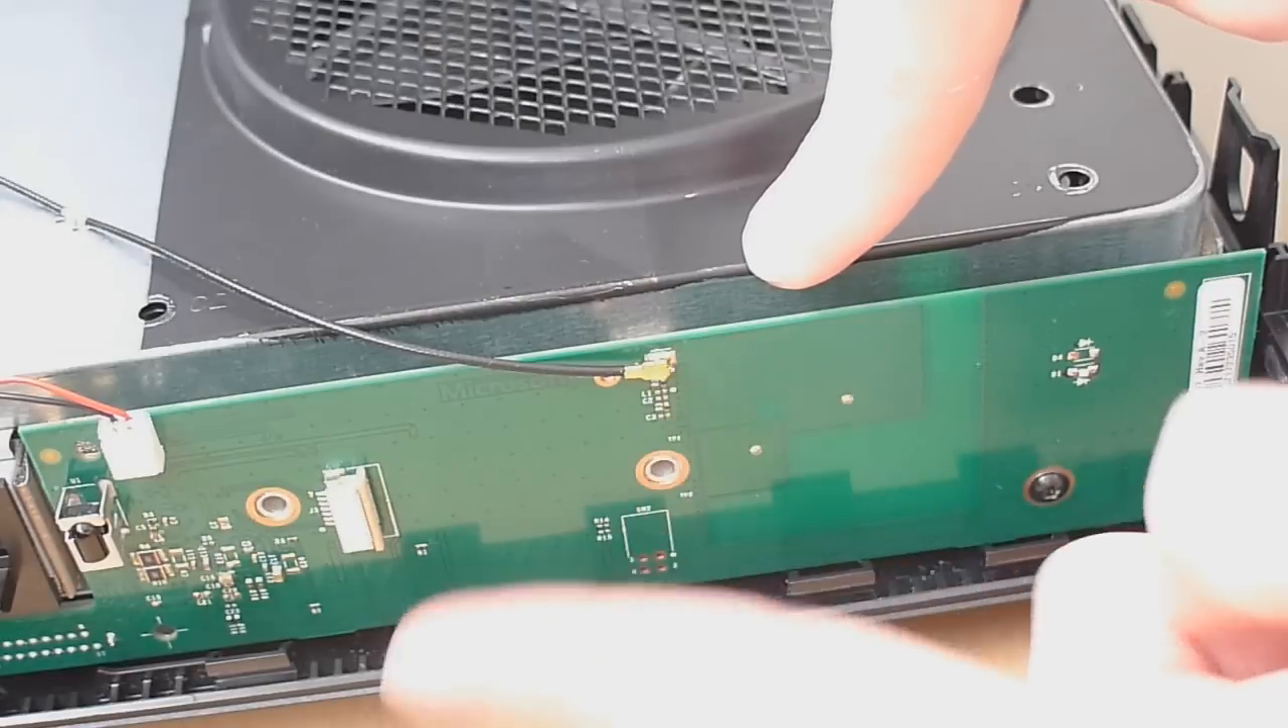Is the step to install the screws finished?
No.